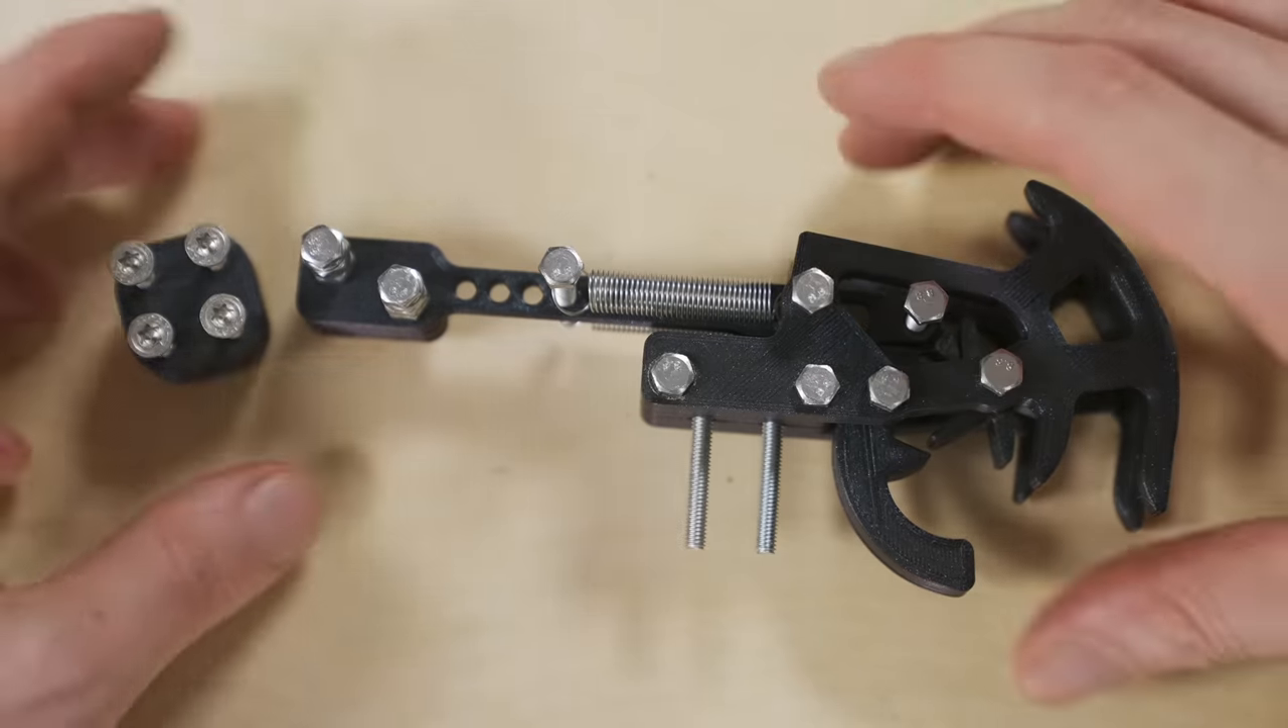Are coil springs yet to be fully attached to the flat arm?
No.